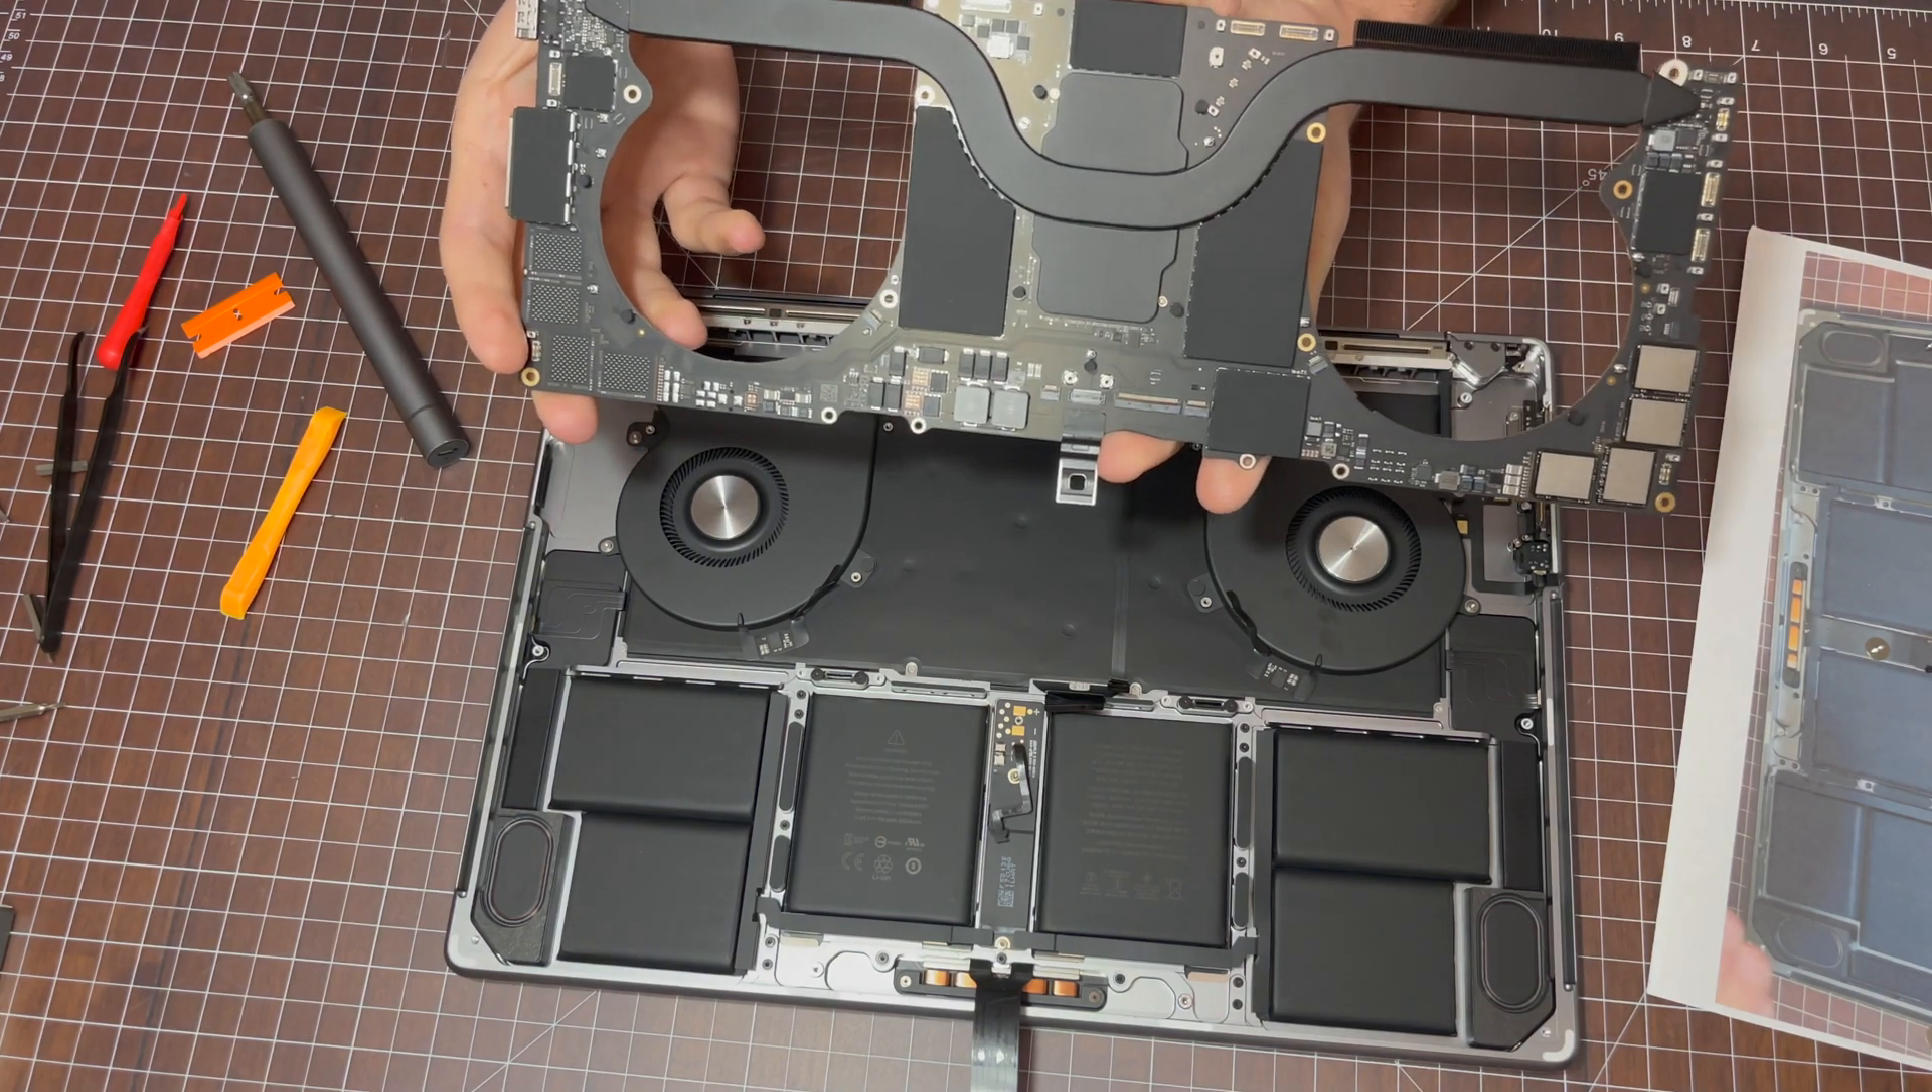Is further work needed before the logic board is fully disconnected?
No.